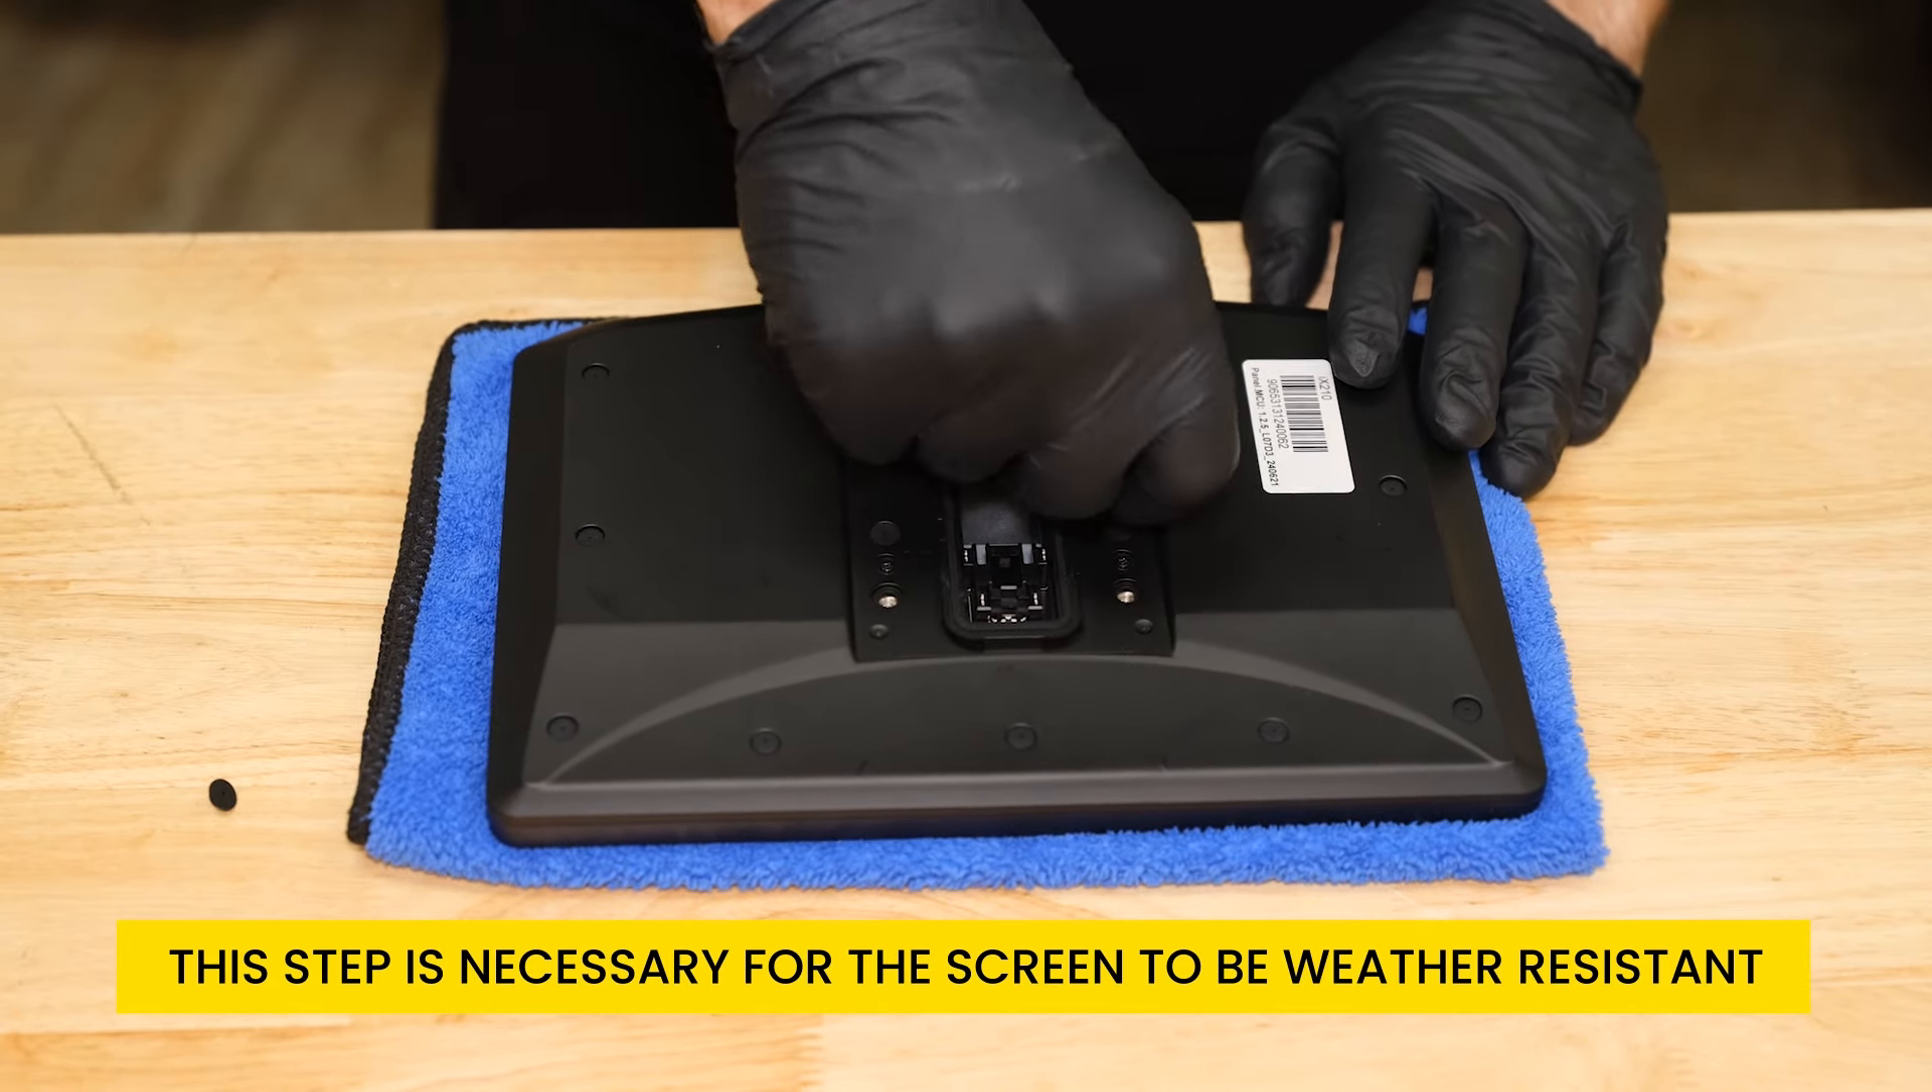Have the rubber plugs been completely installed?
No.